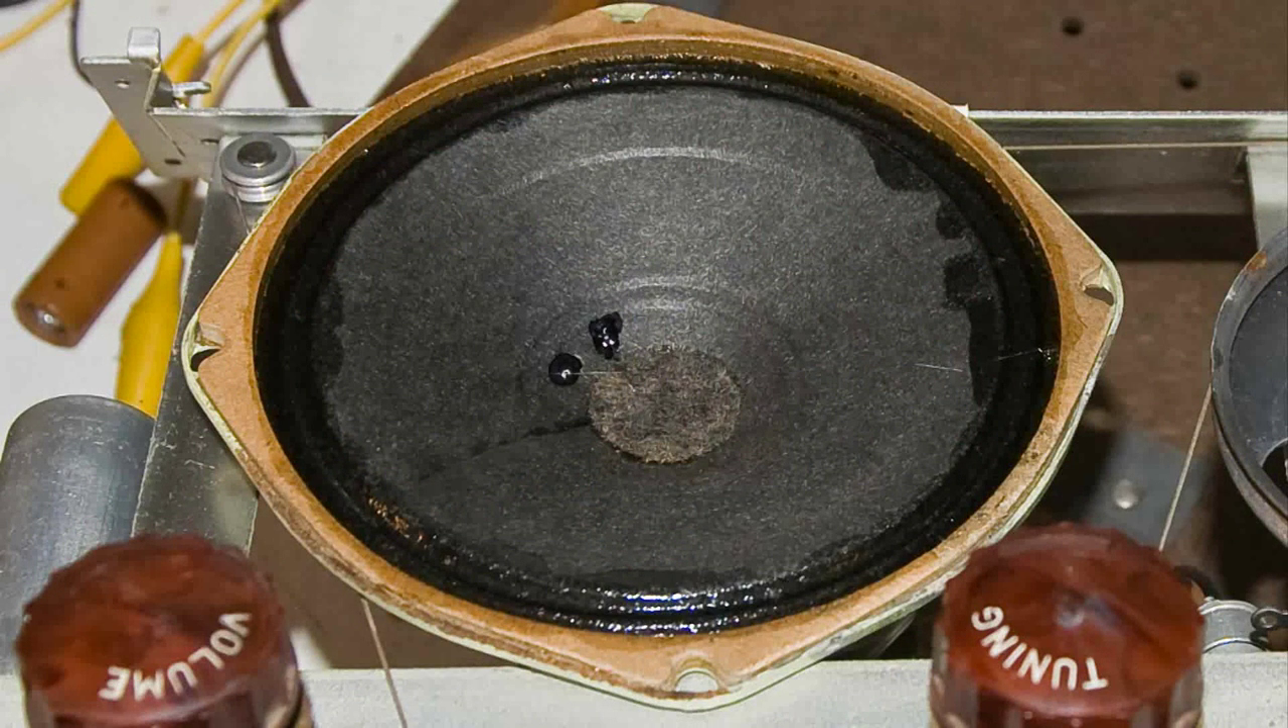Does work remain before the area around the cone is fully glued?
No.